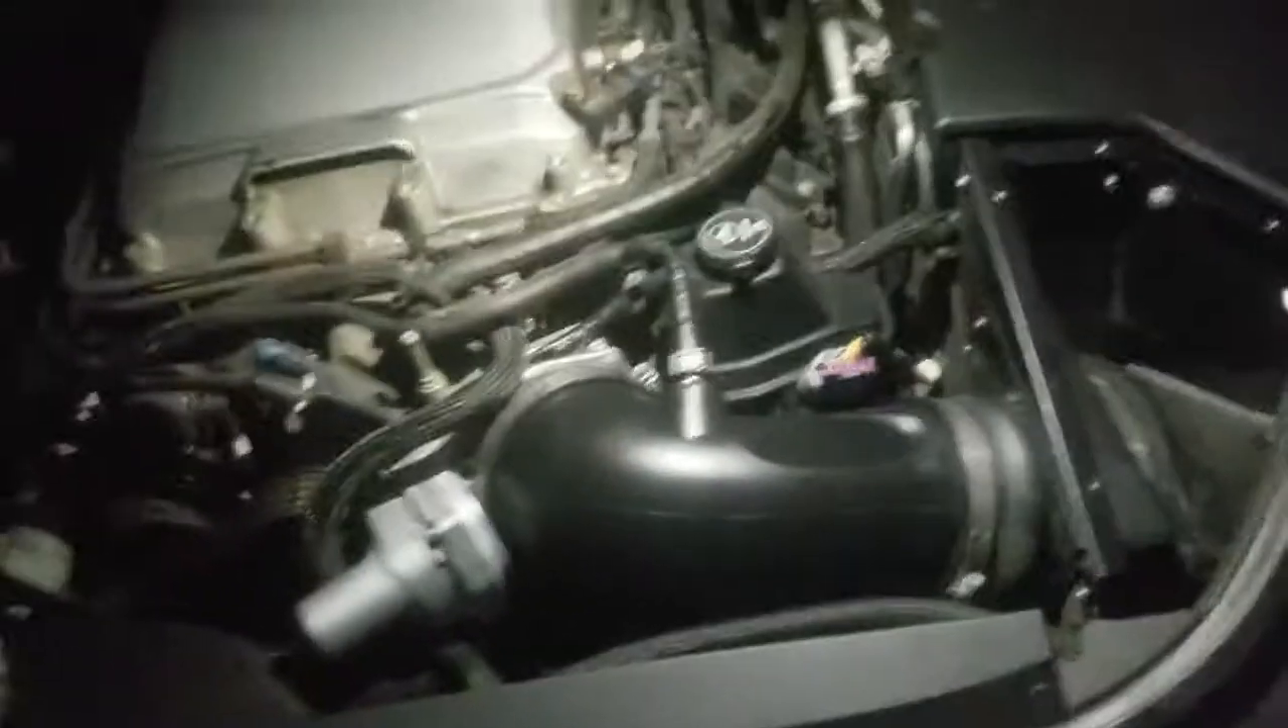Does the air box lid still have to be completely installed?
Yes.